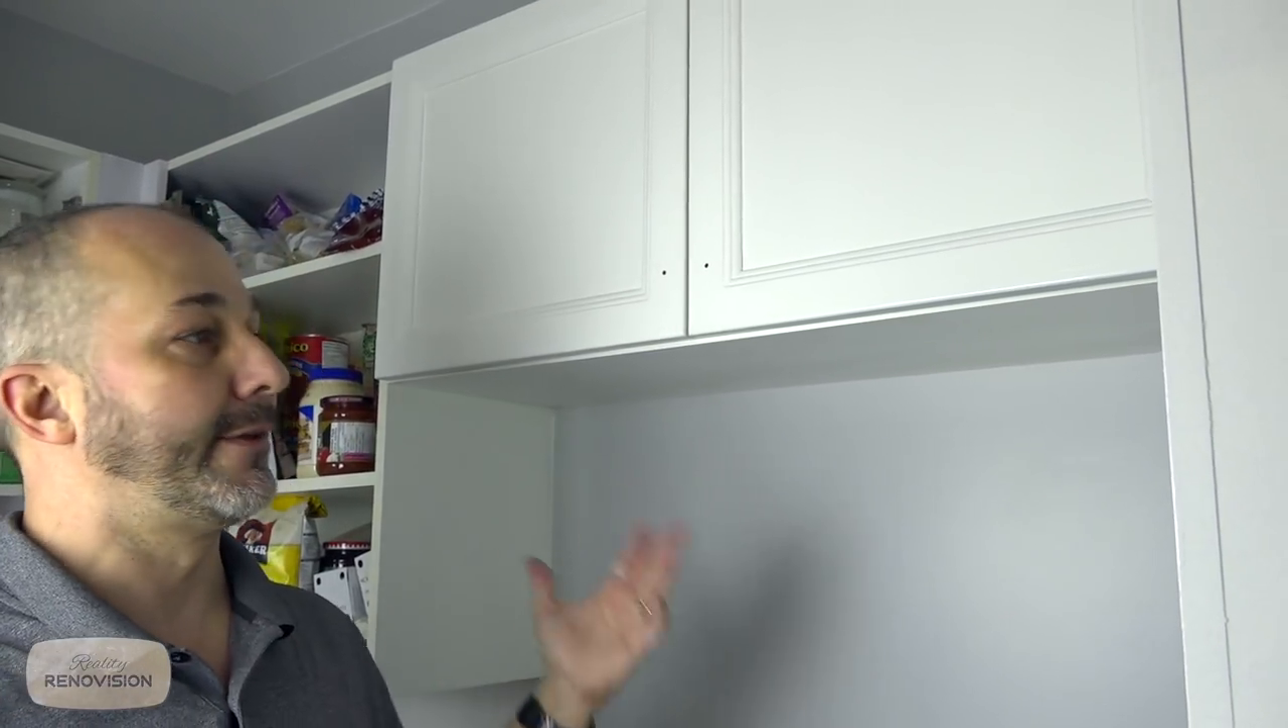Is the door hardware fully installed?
No.